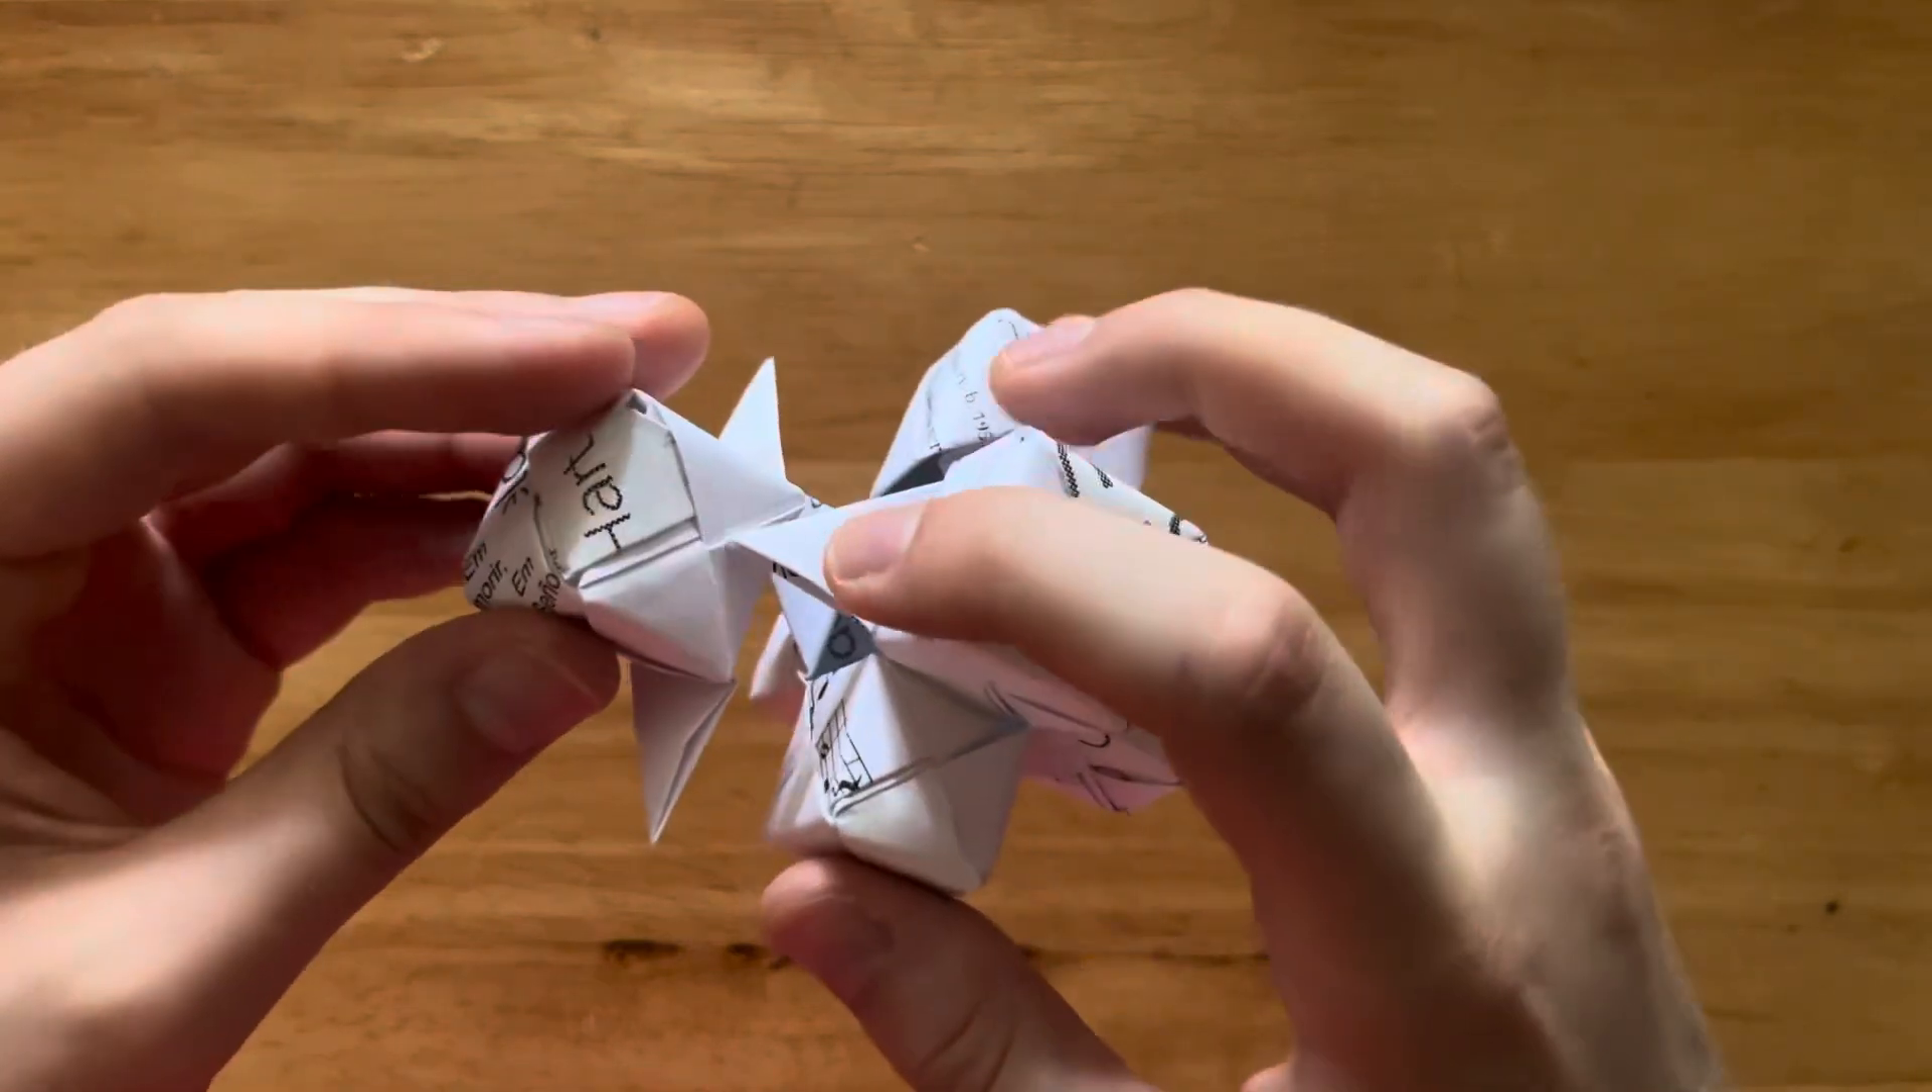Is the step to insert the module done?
No.